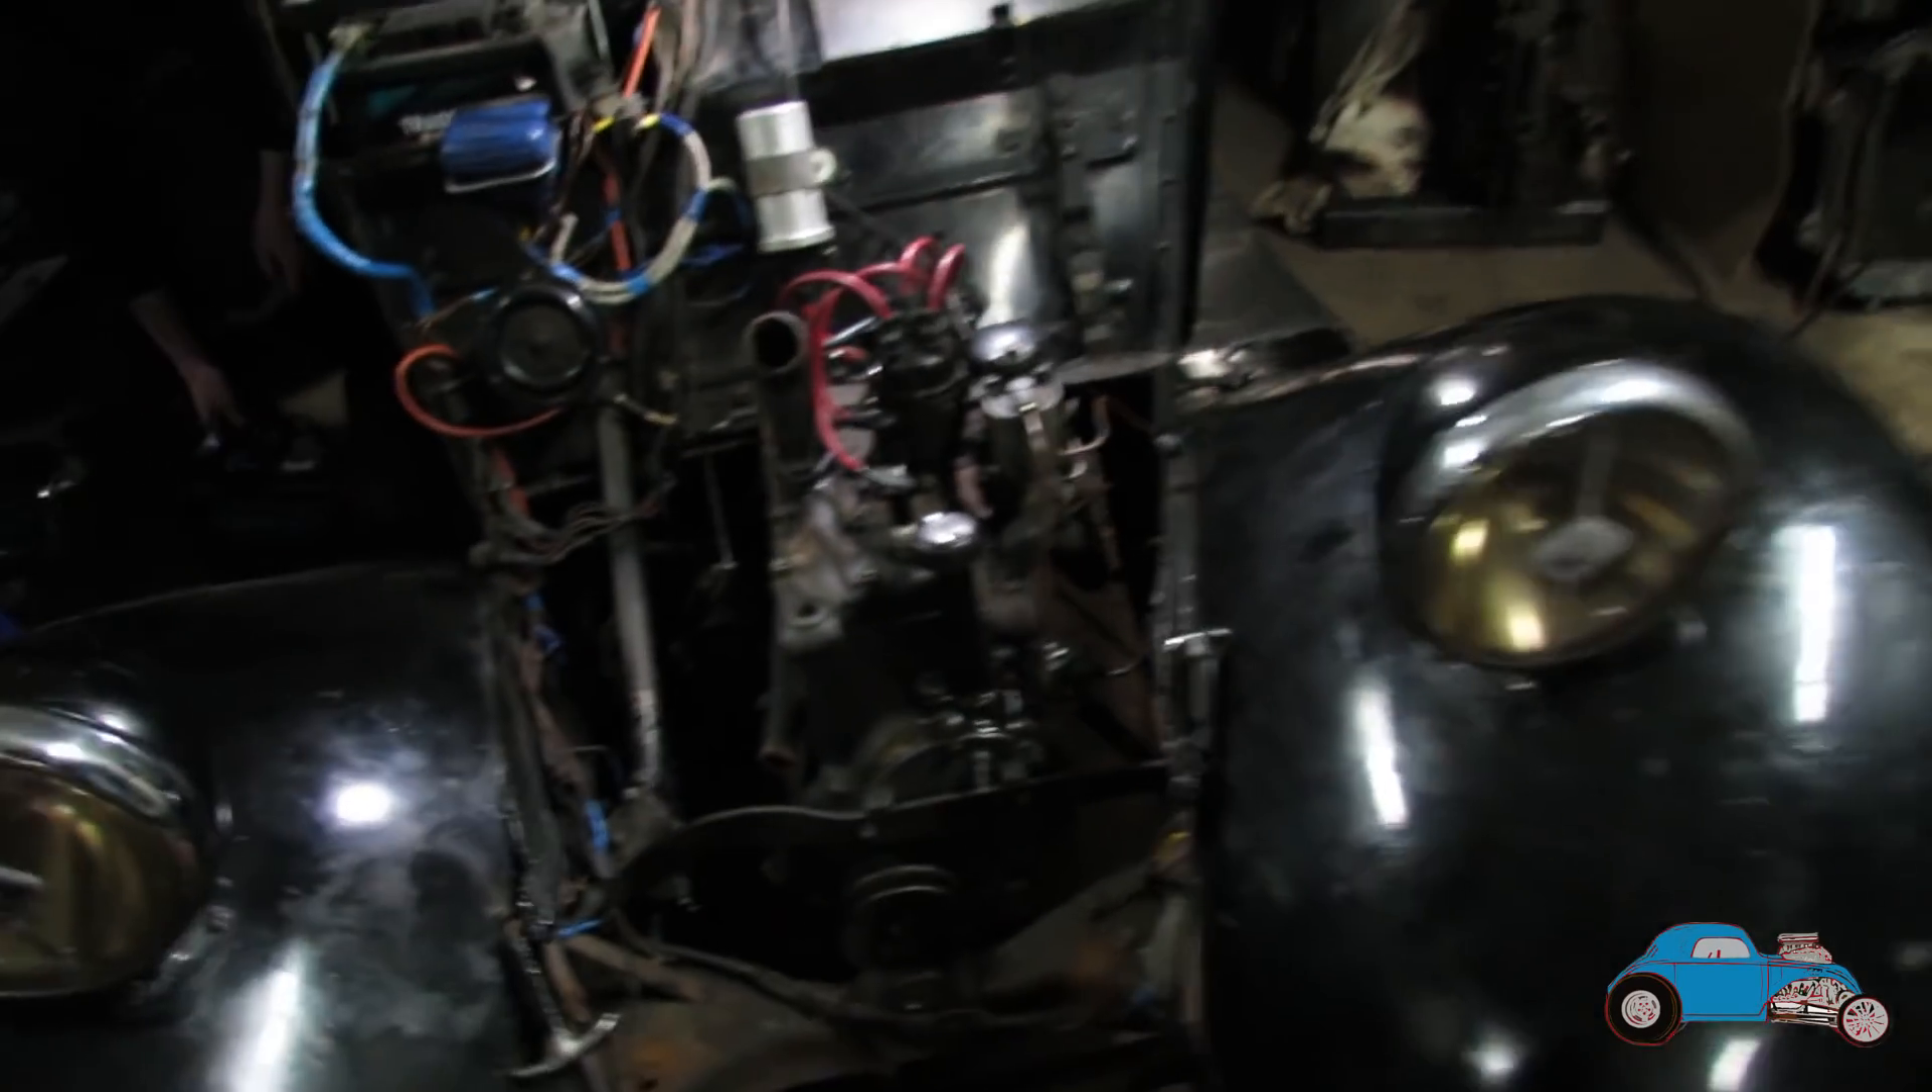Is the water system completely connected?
No.